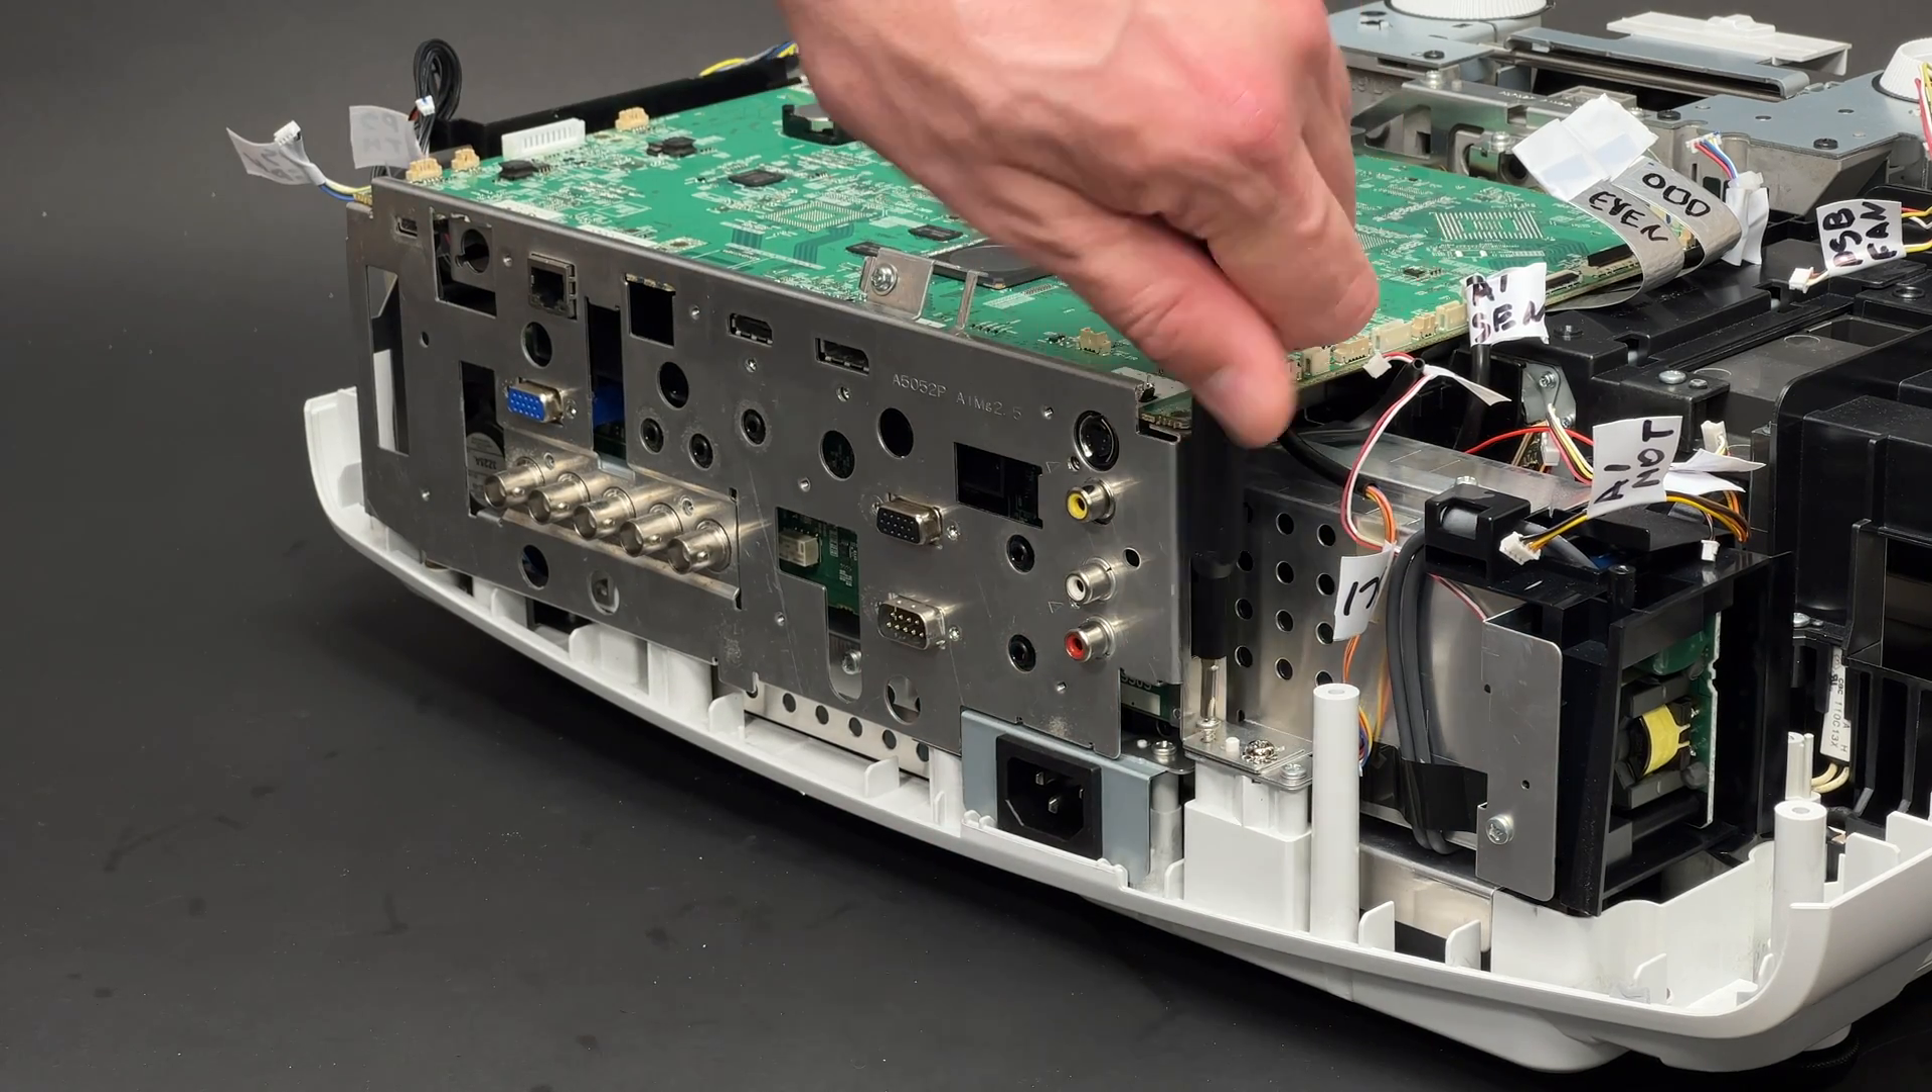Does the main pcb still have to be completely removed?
Yes.